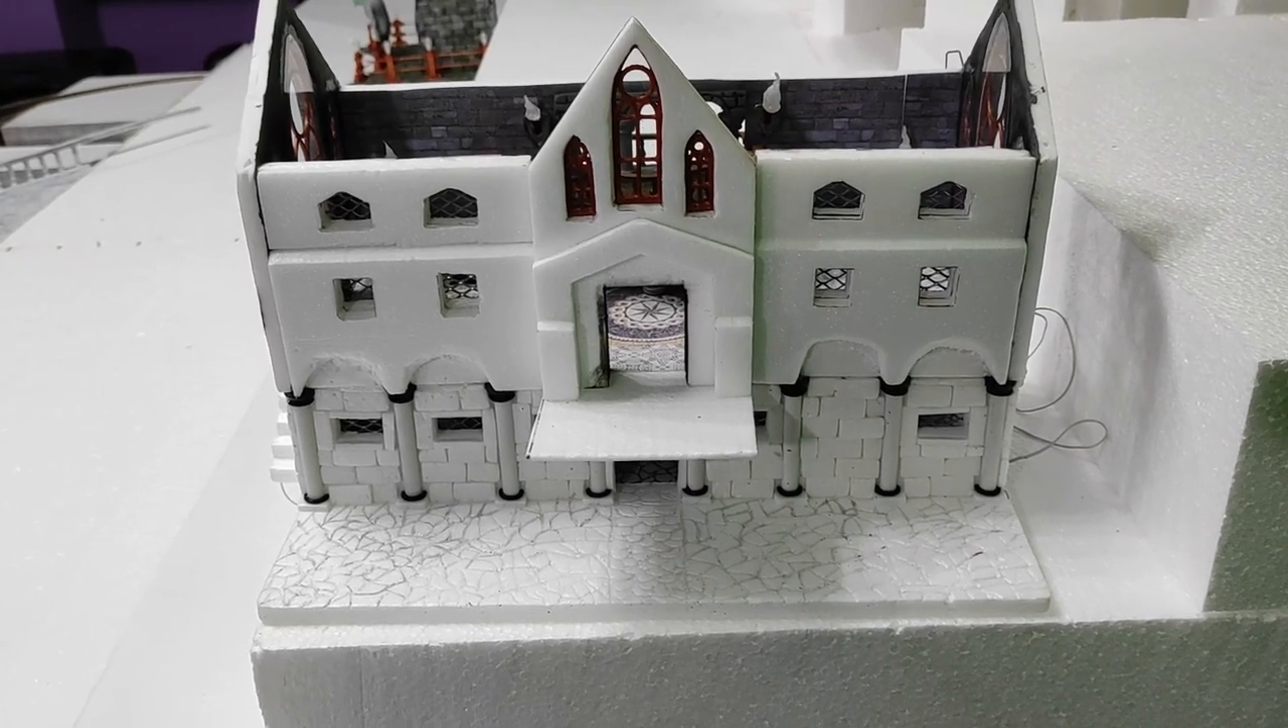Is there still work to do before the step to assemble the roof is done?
Yes.